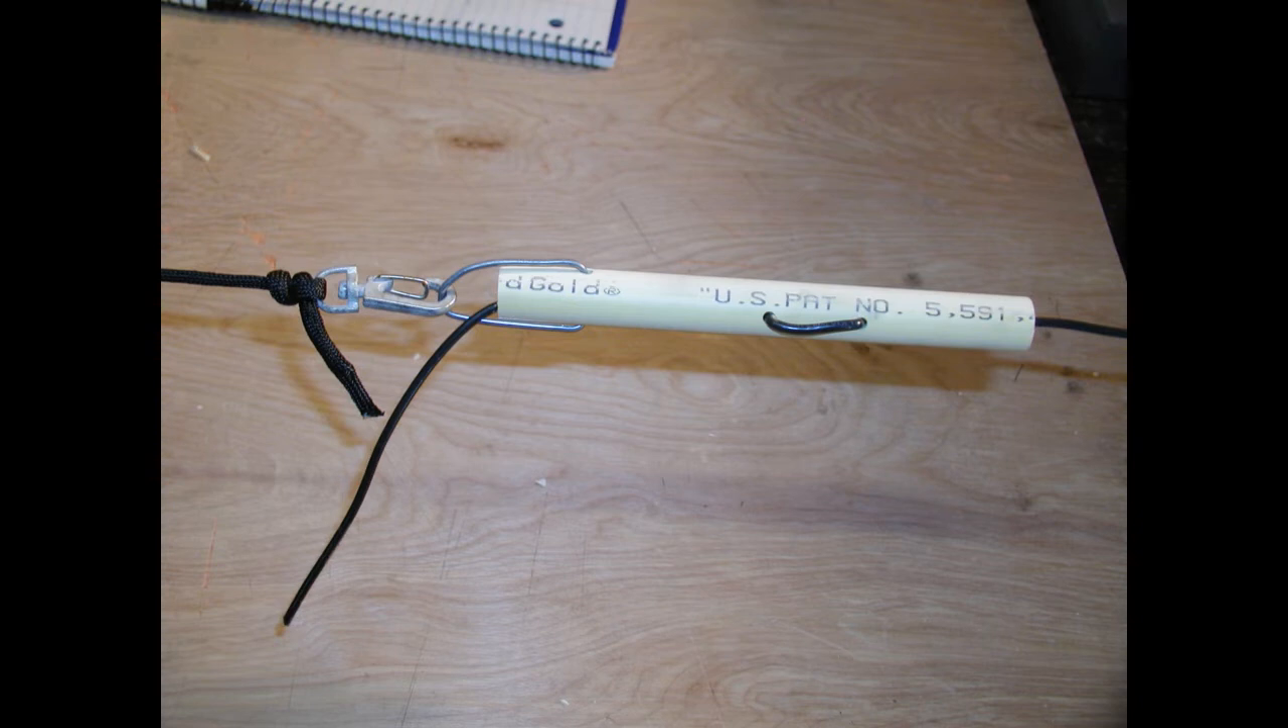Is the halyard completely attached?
Yes.